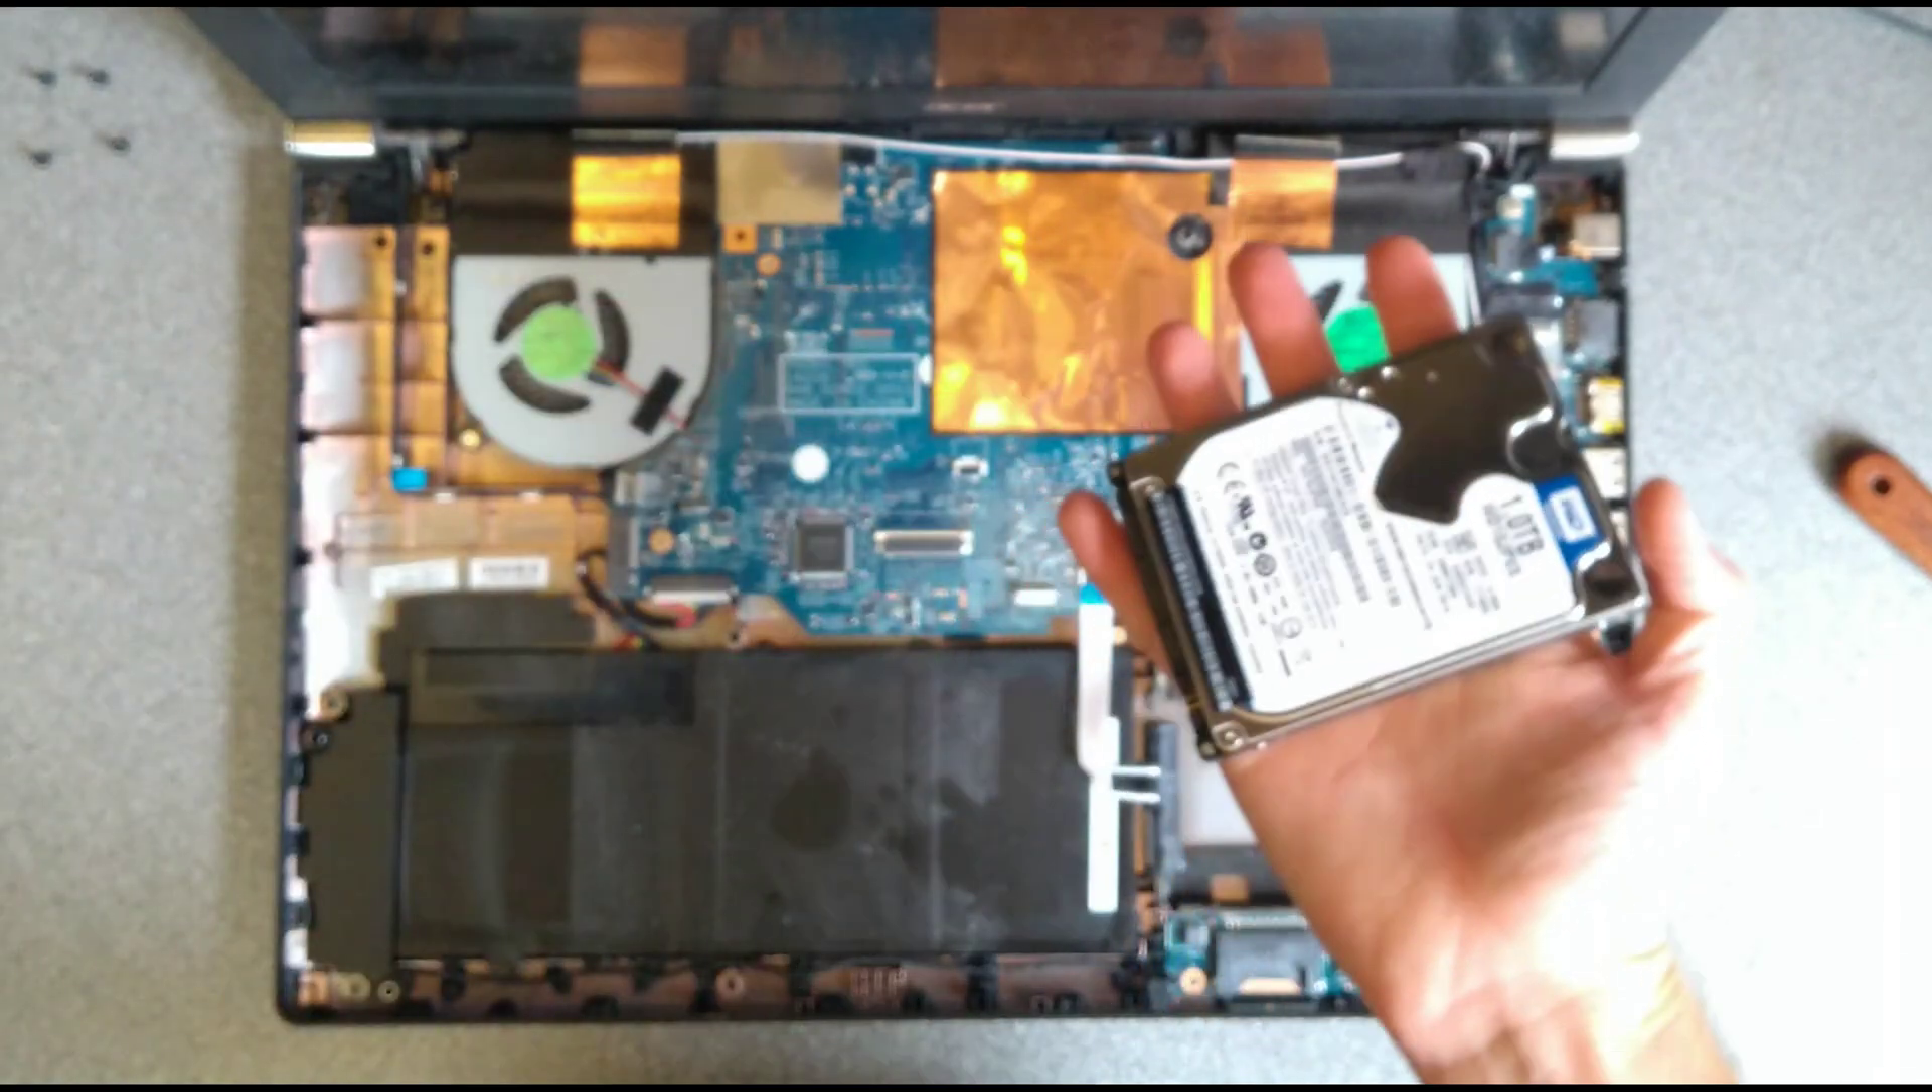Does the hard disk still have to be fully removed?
No.